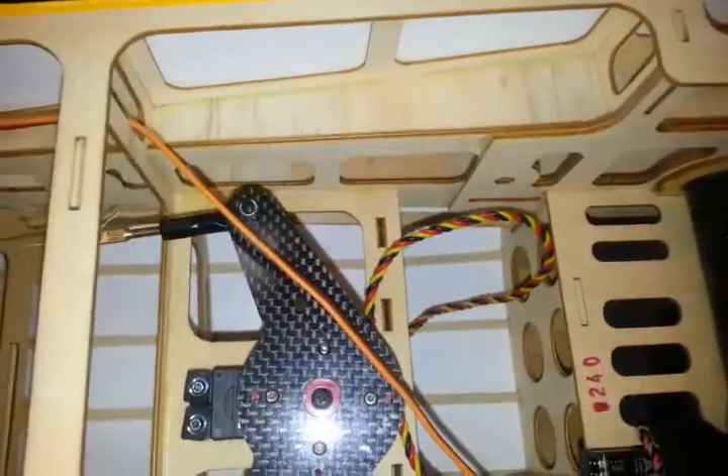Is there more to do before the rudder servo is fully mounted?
No.